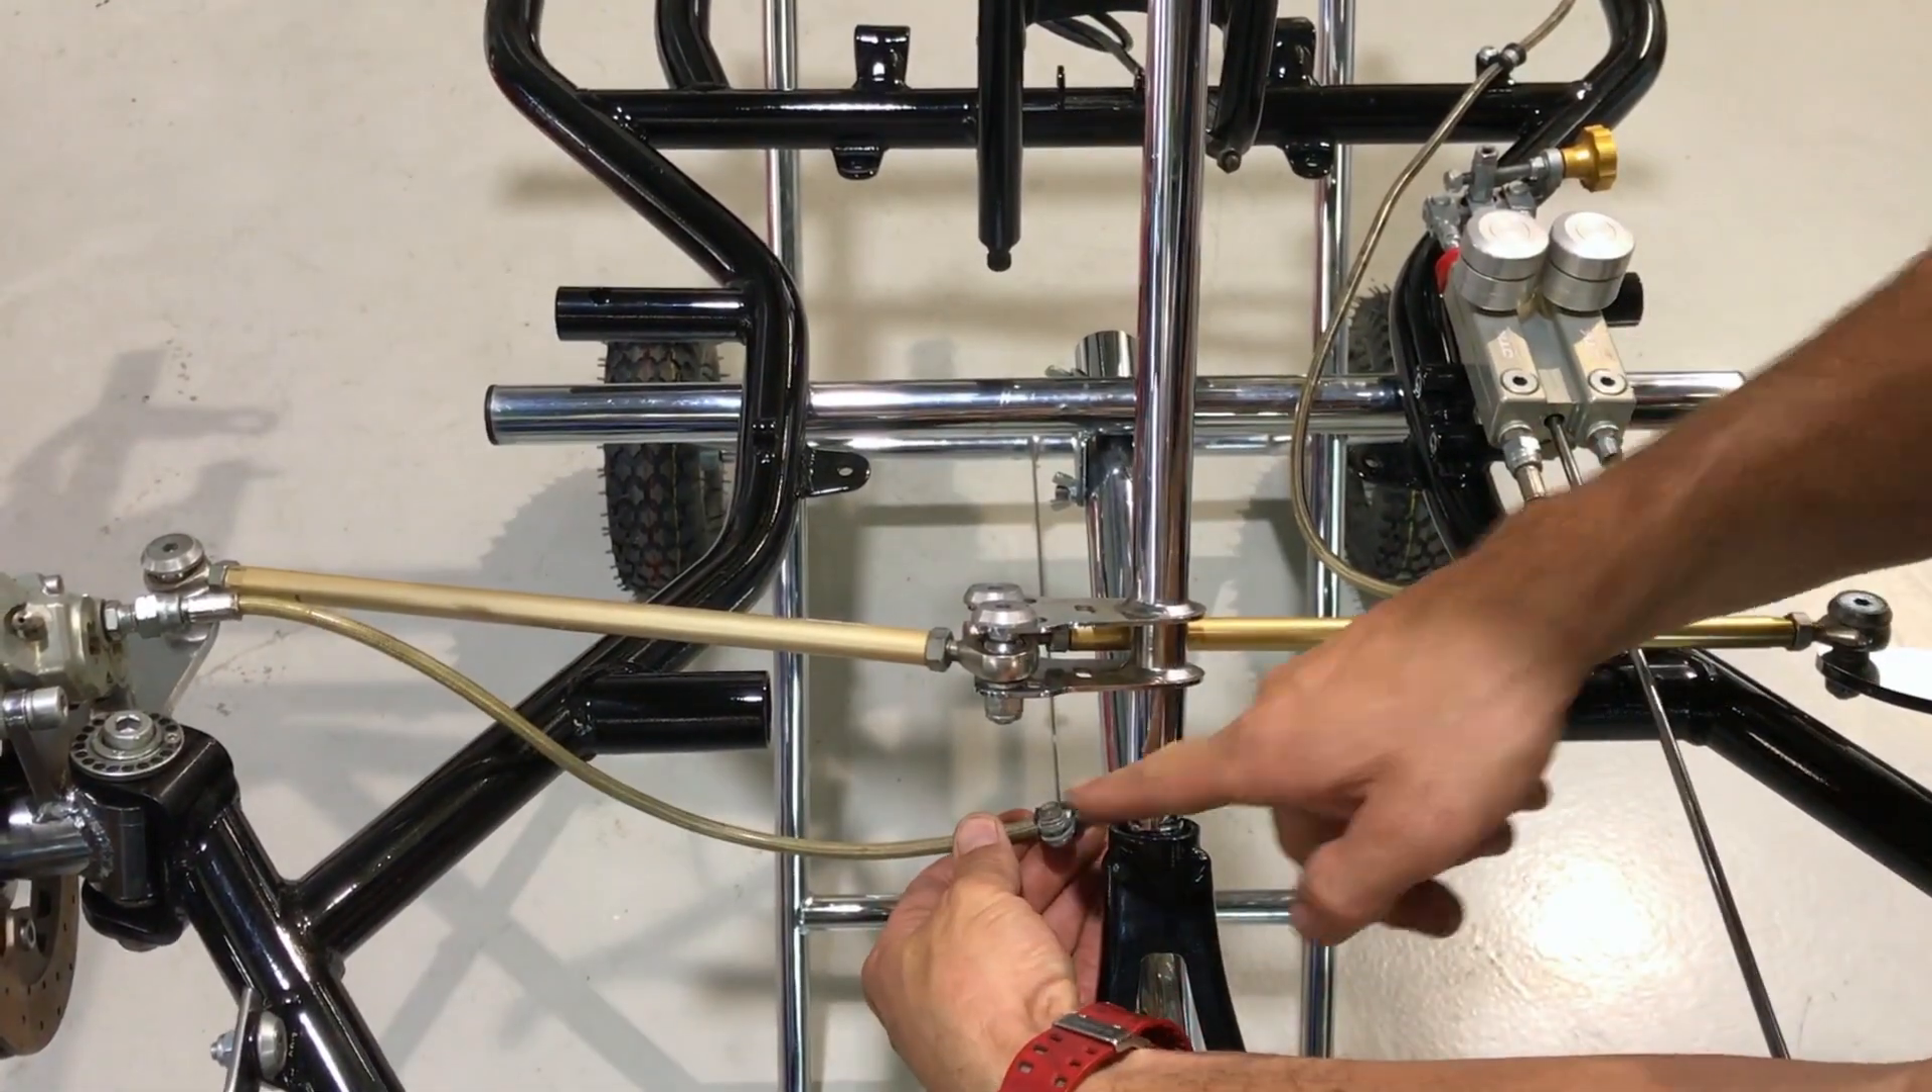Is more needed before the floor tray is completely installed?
Yes.